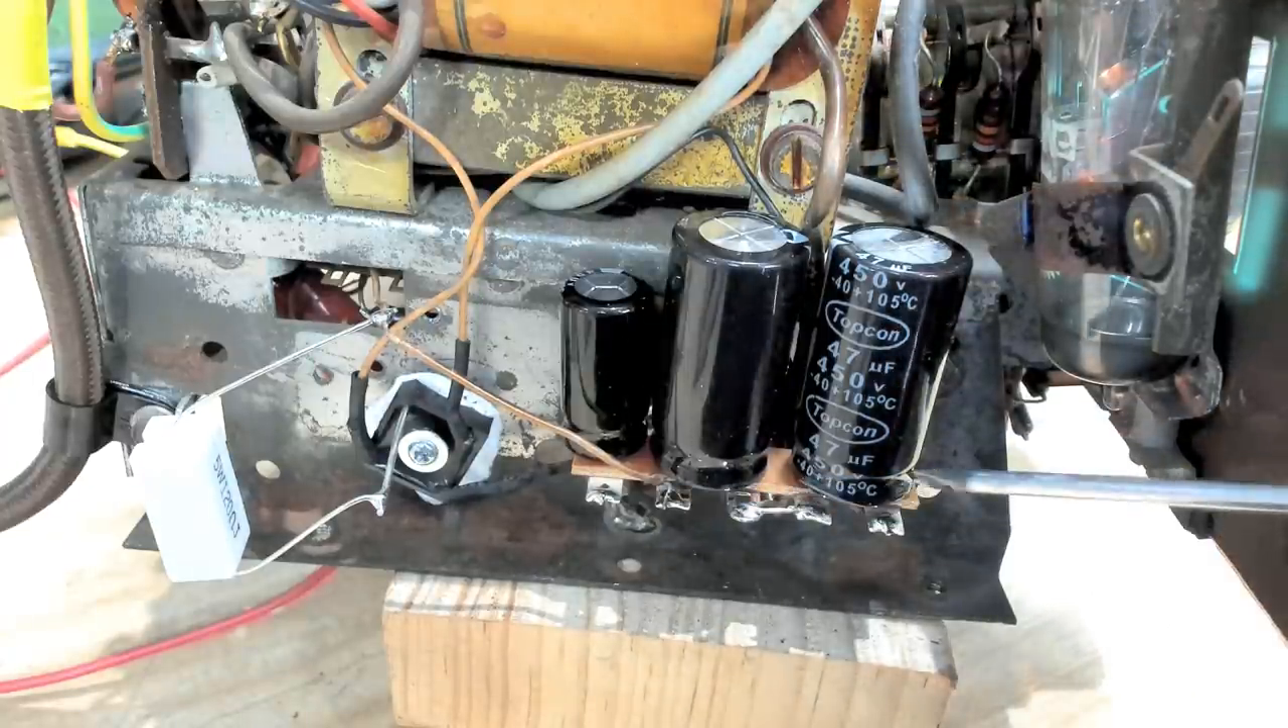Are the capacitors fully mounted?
Yes.